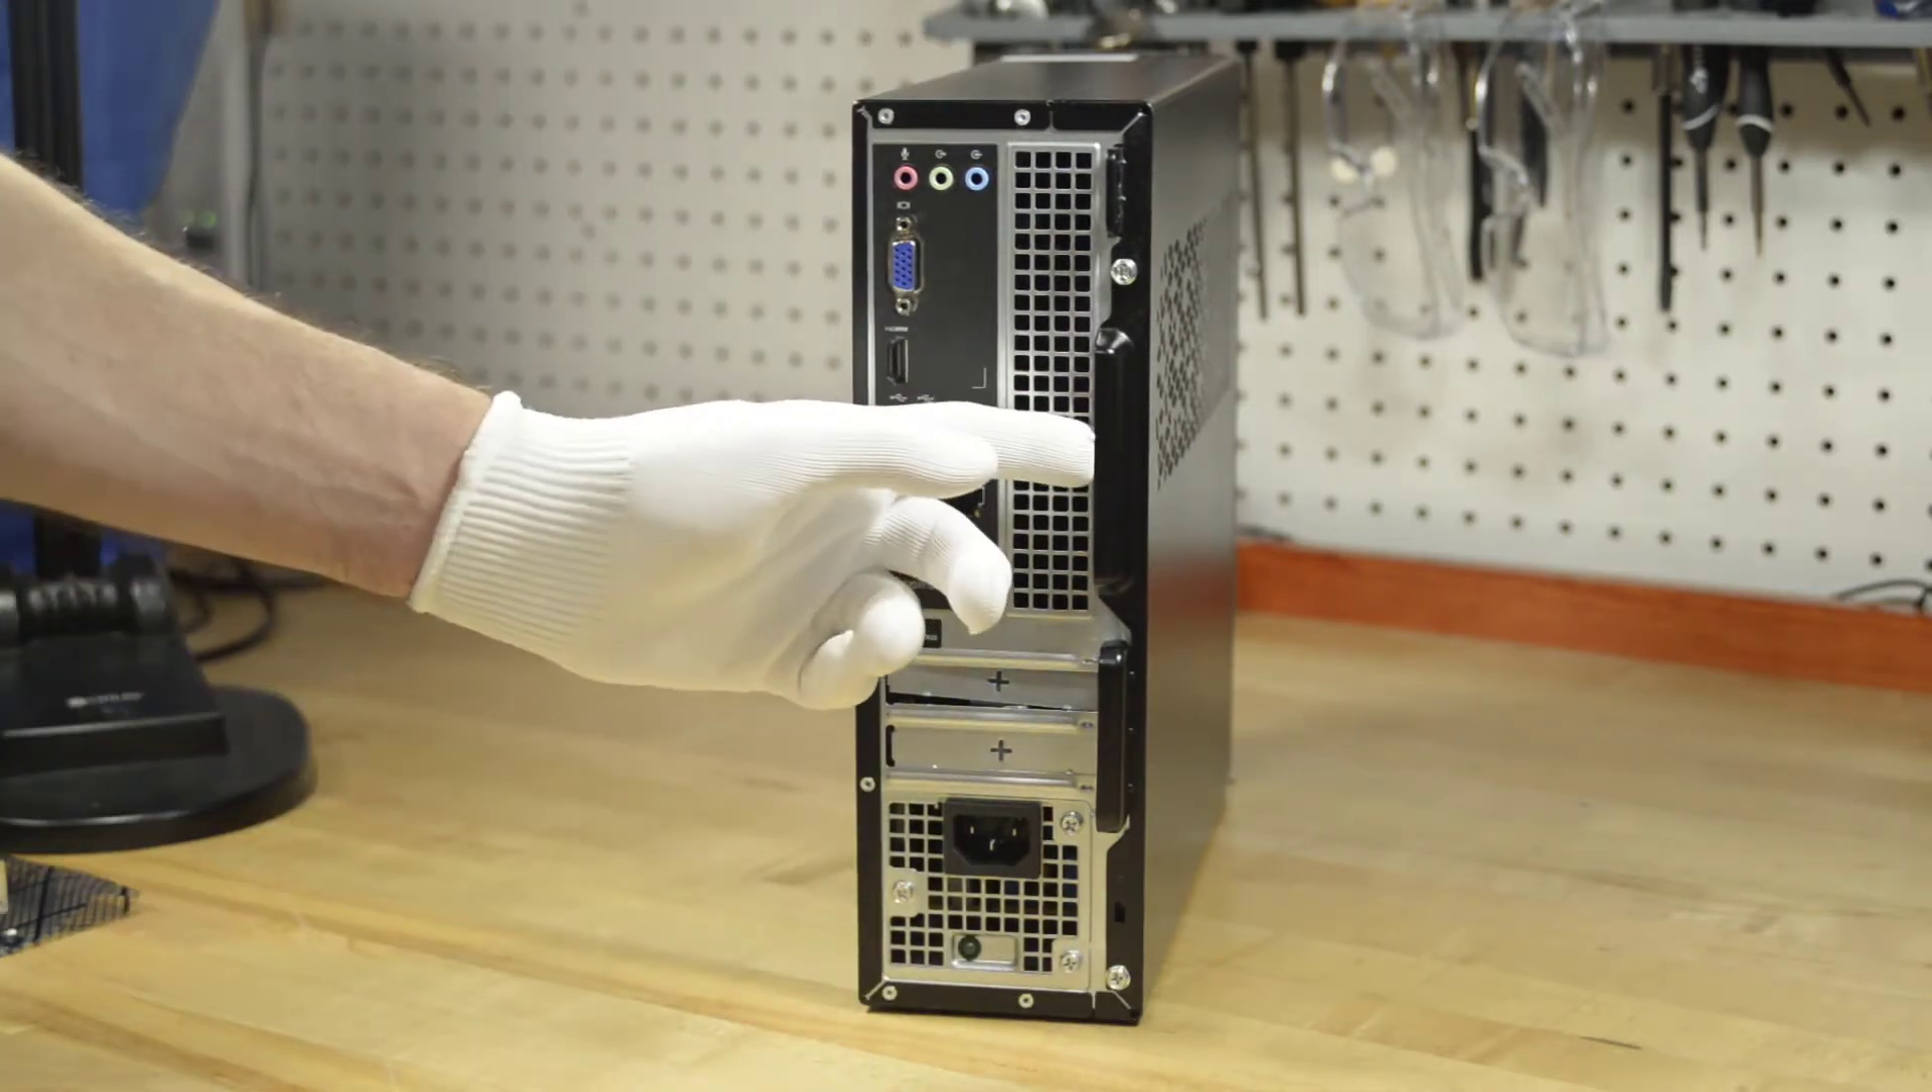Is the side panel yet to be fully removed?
Yes.